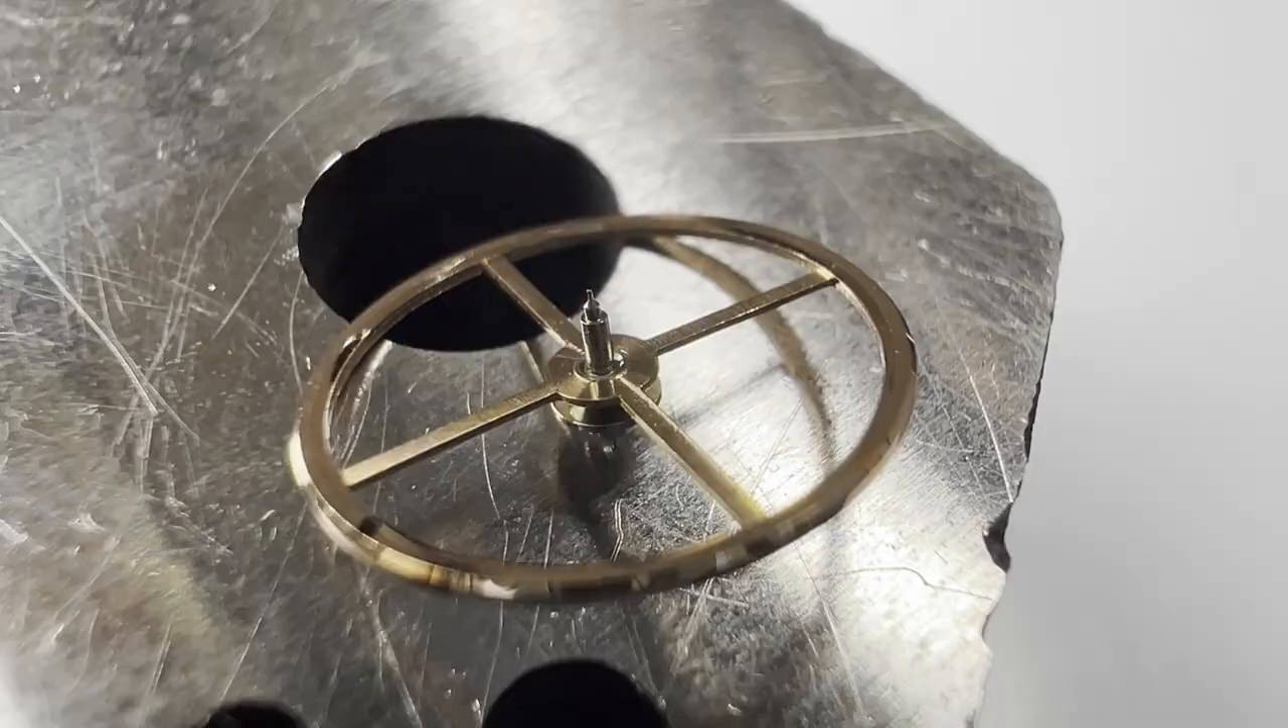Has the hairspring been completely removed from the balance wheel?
Yes.